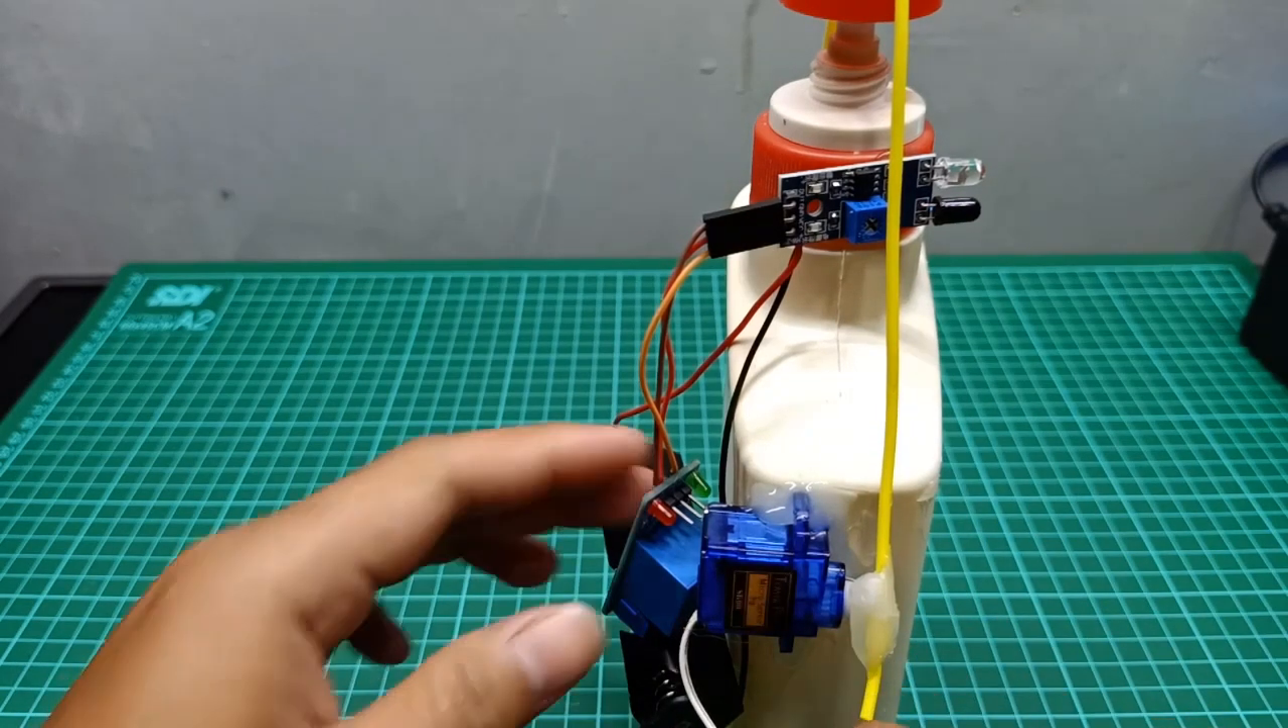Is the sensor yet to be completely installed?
No.